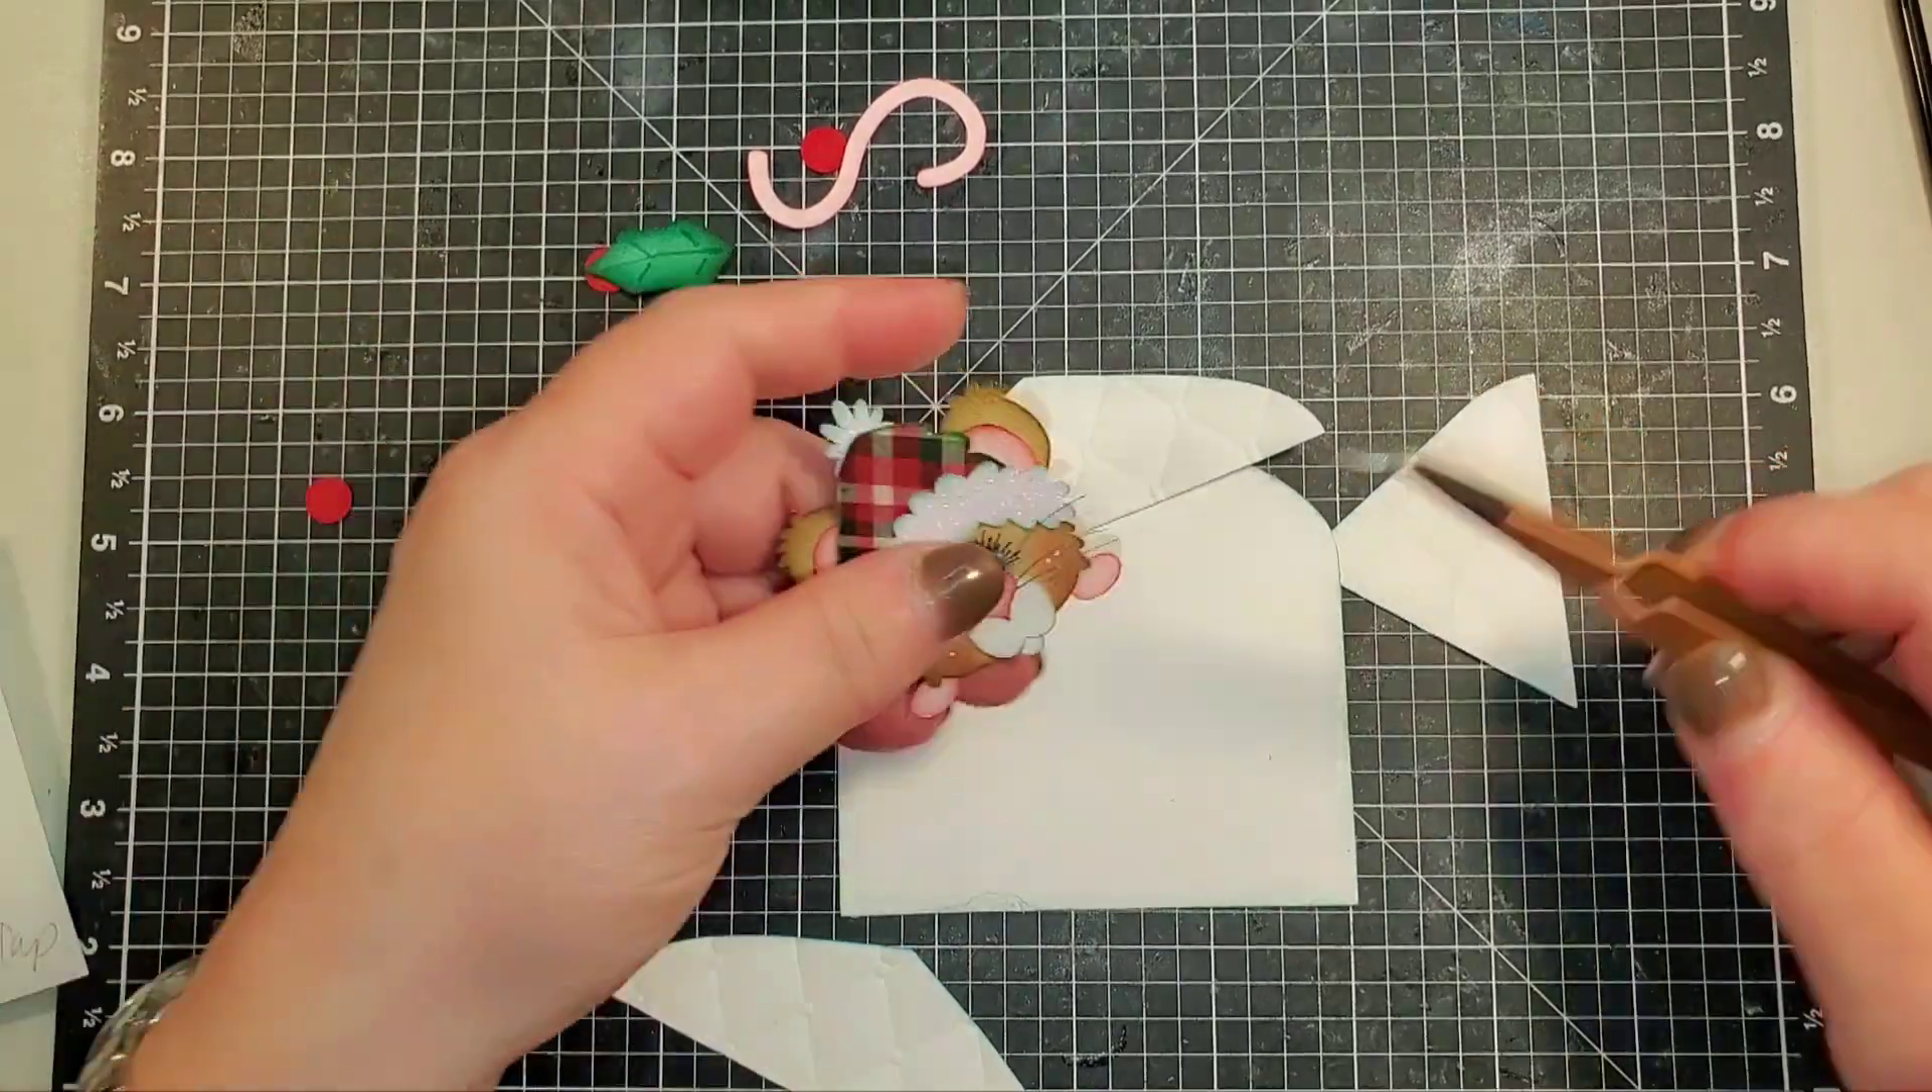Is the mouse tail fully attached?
No.